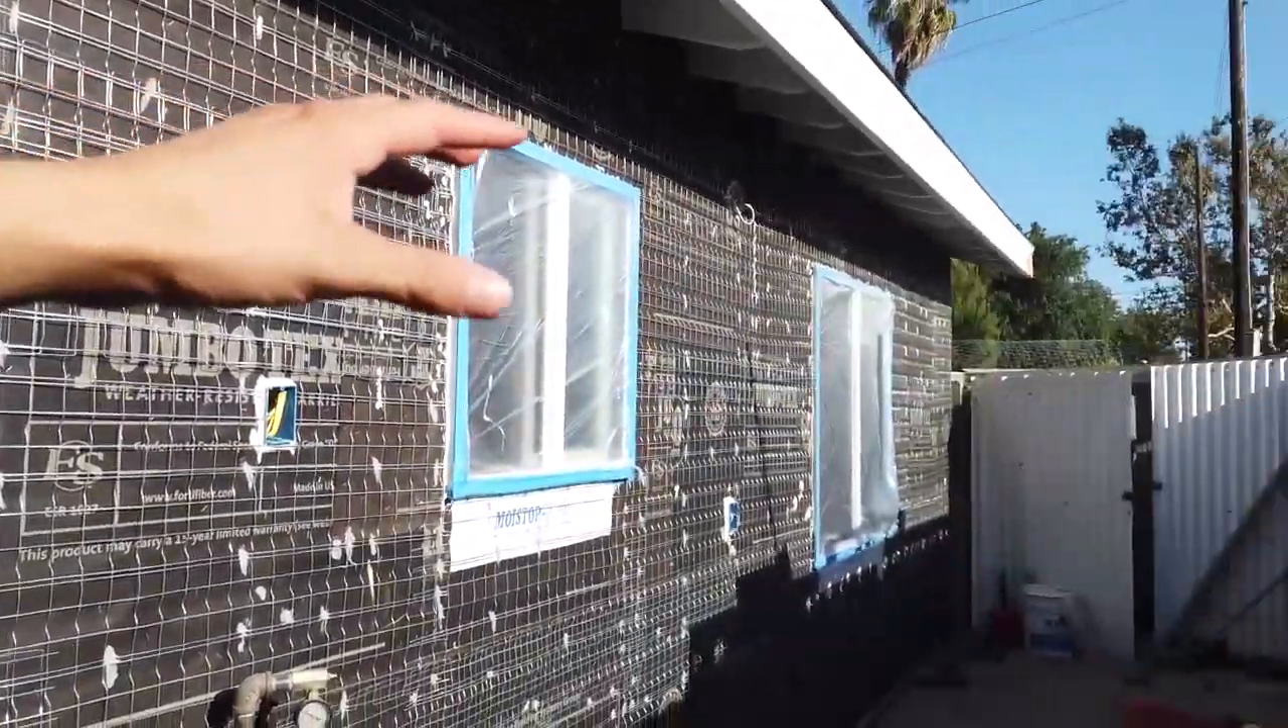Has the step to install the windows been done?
Yes.